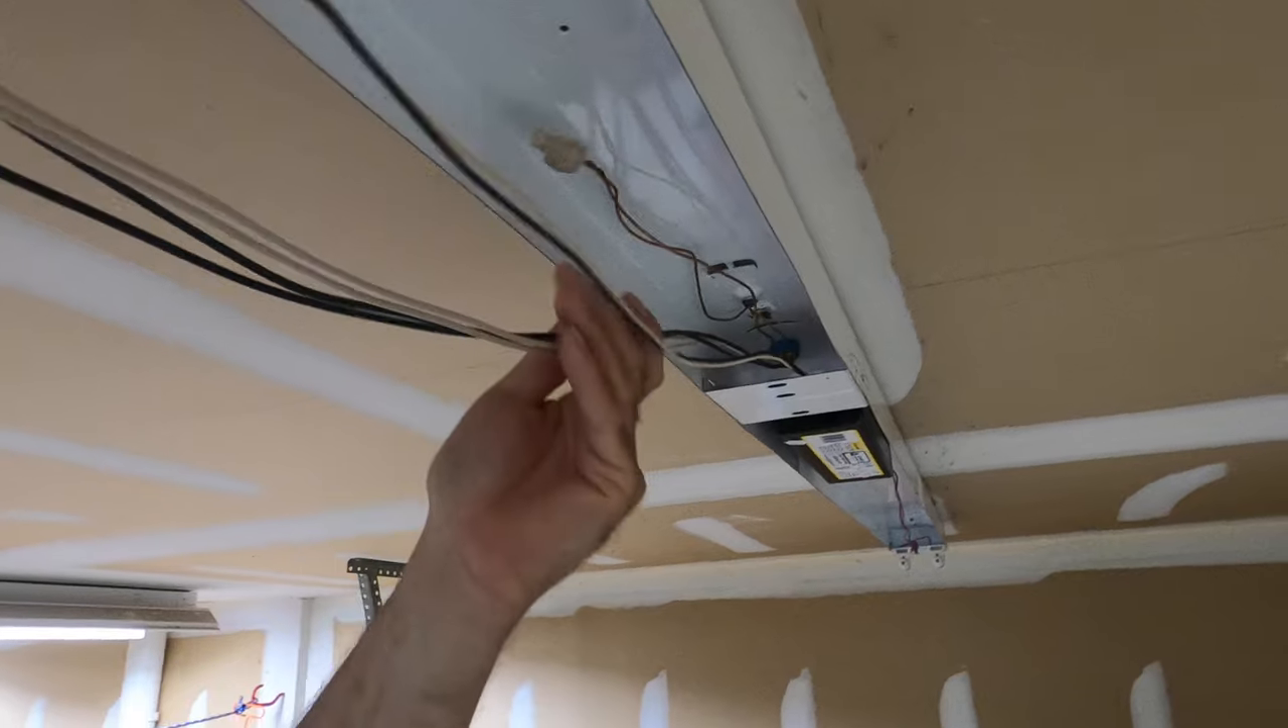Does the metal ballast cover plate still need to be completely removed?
No.